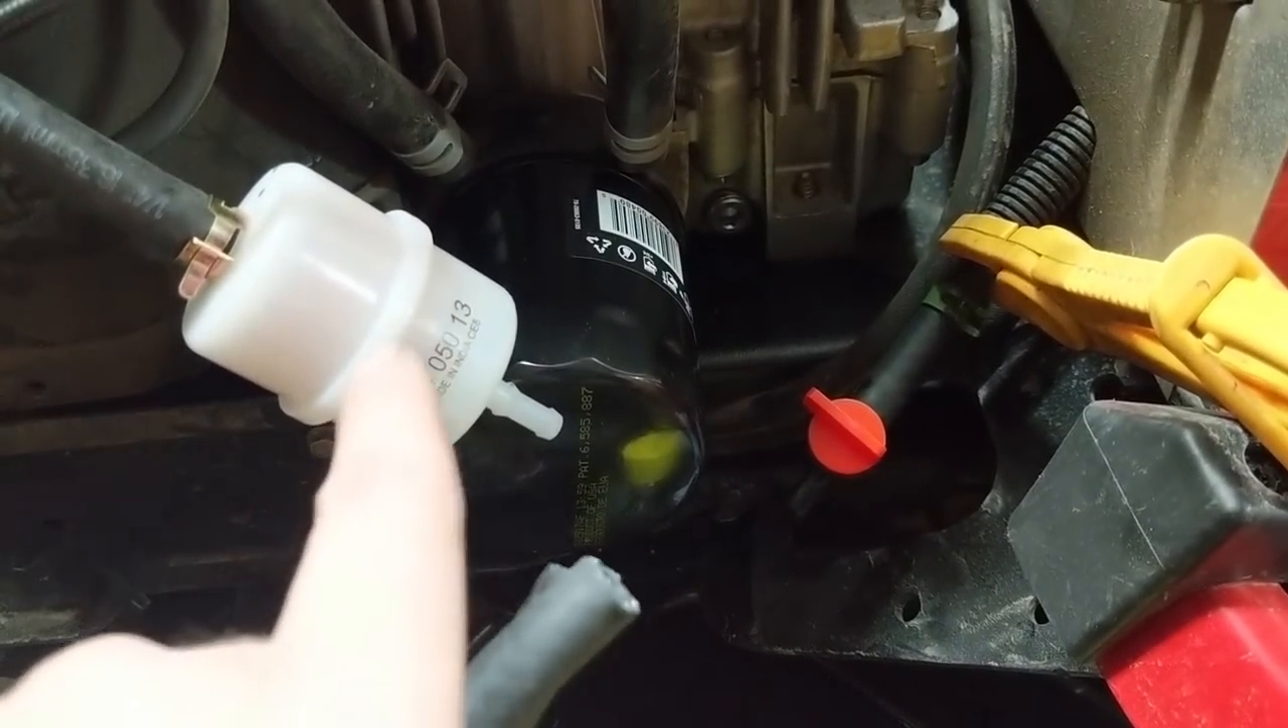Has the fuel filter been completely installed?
No.